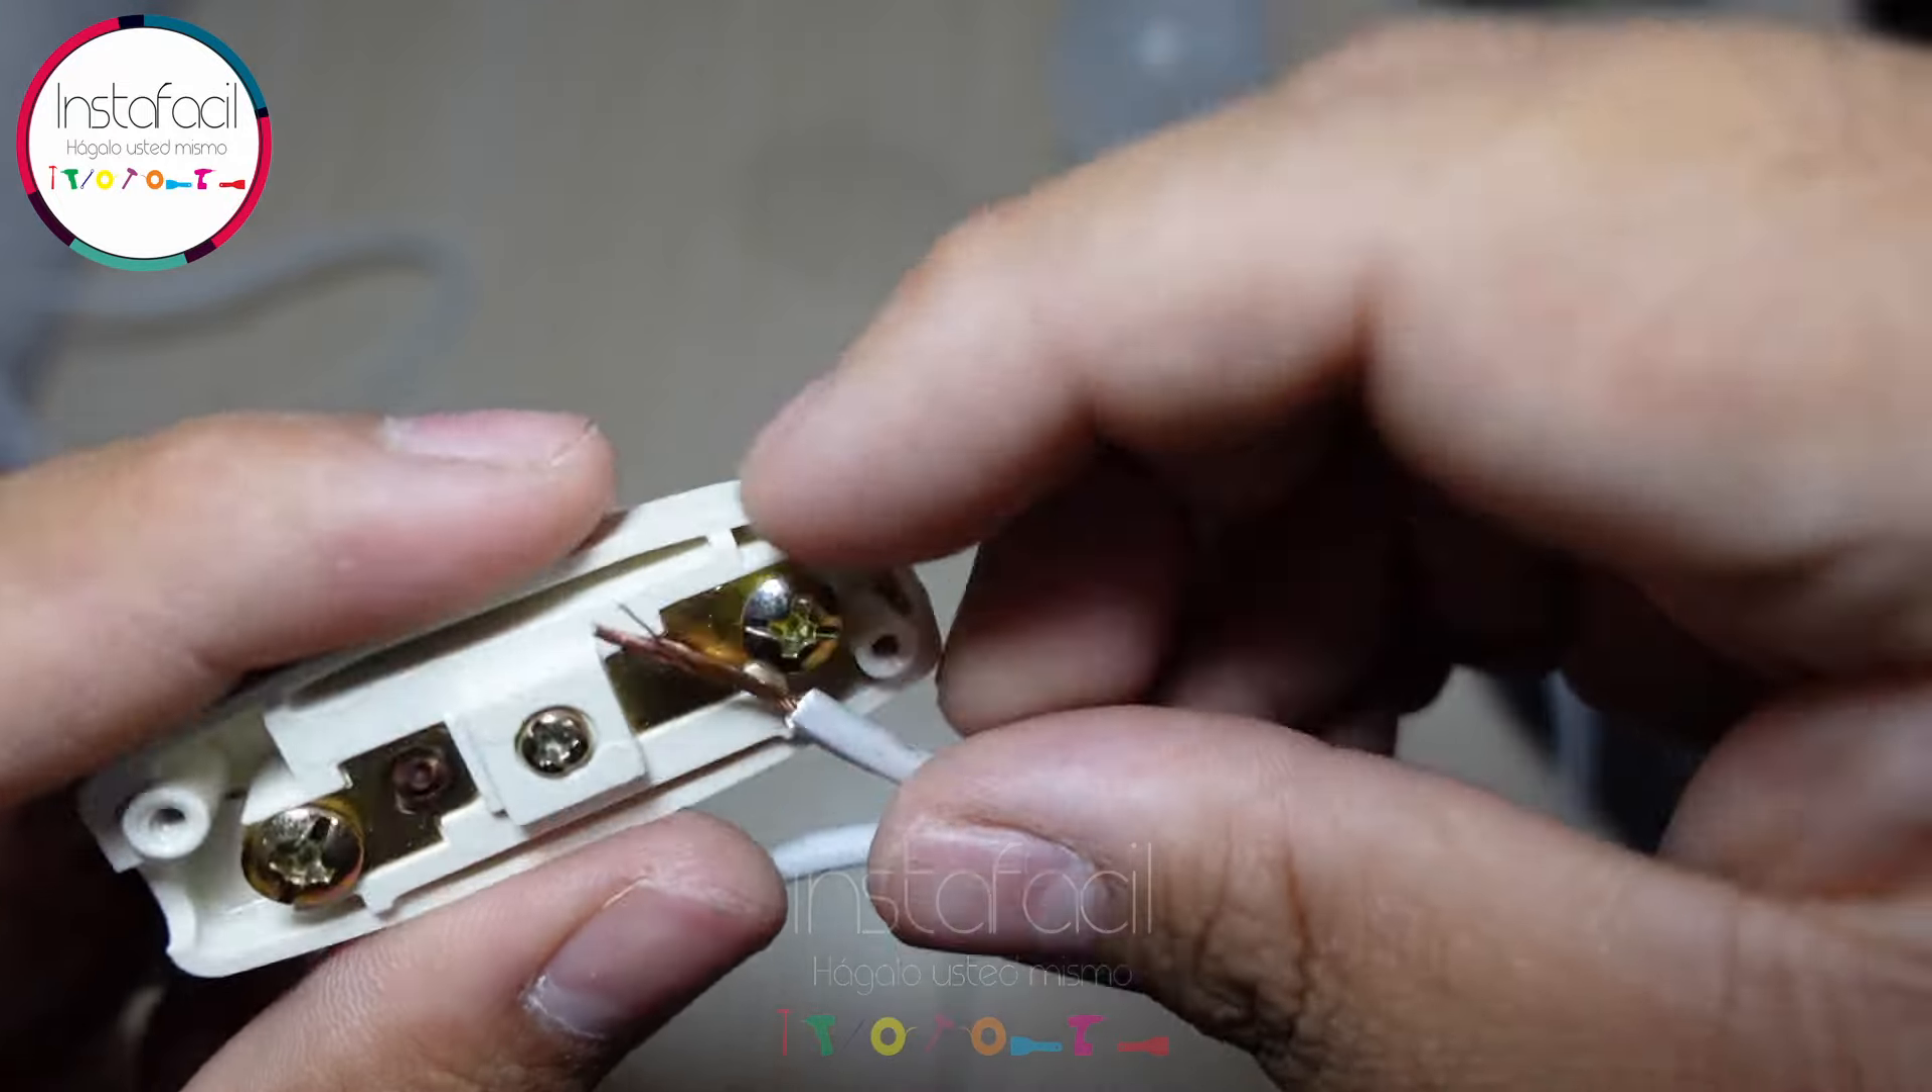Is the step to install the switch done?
No.